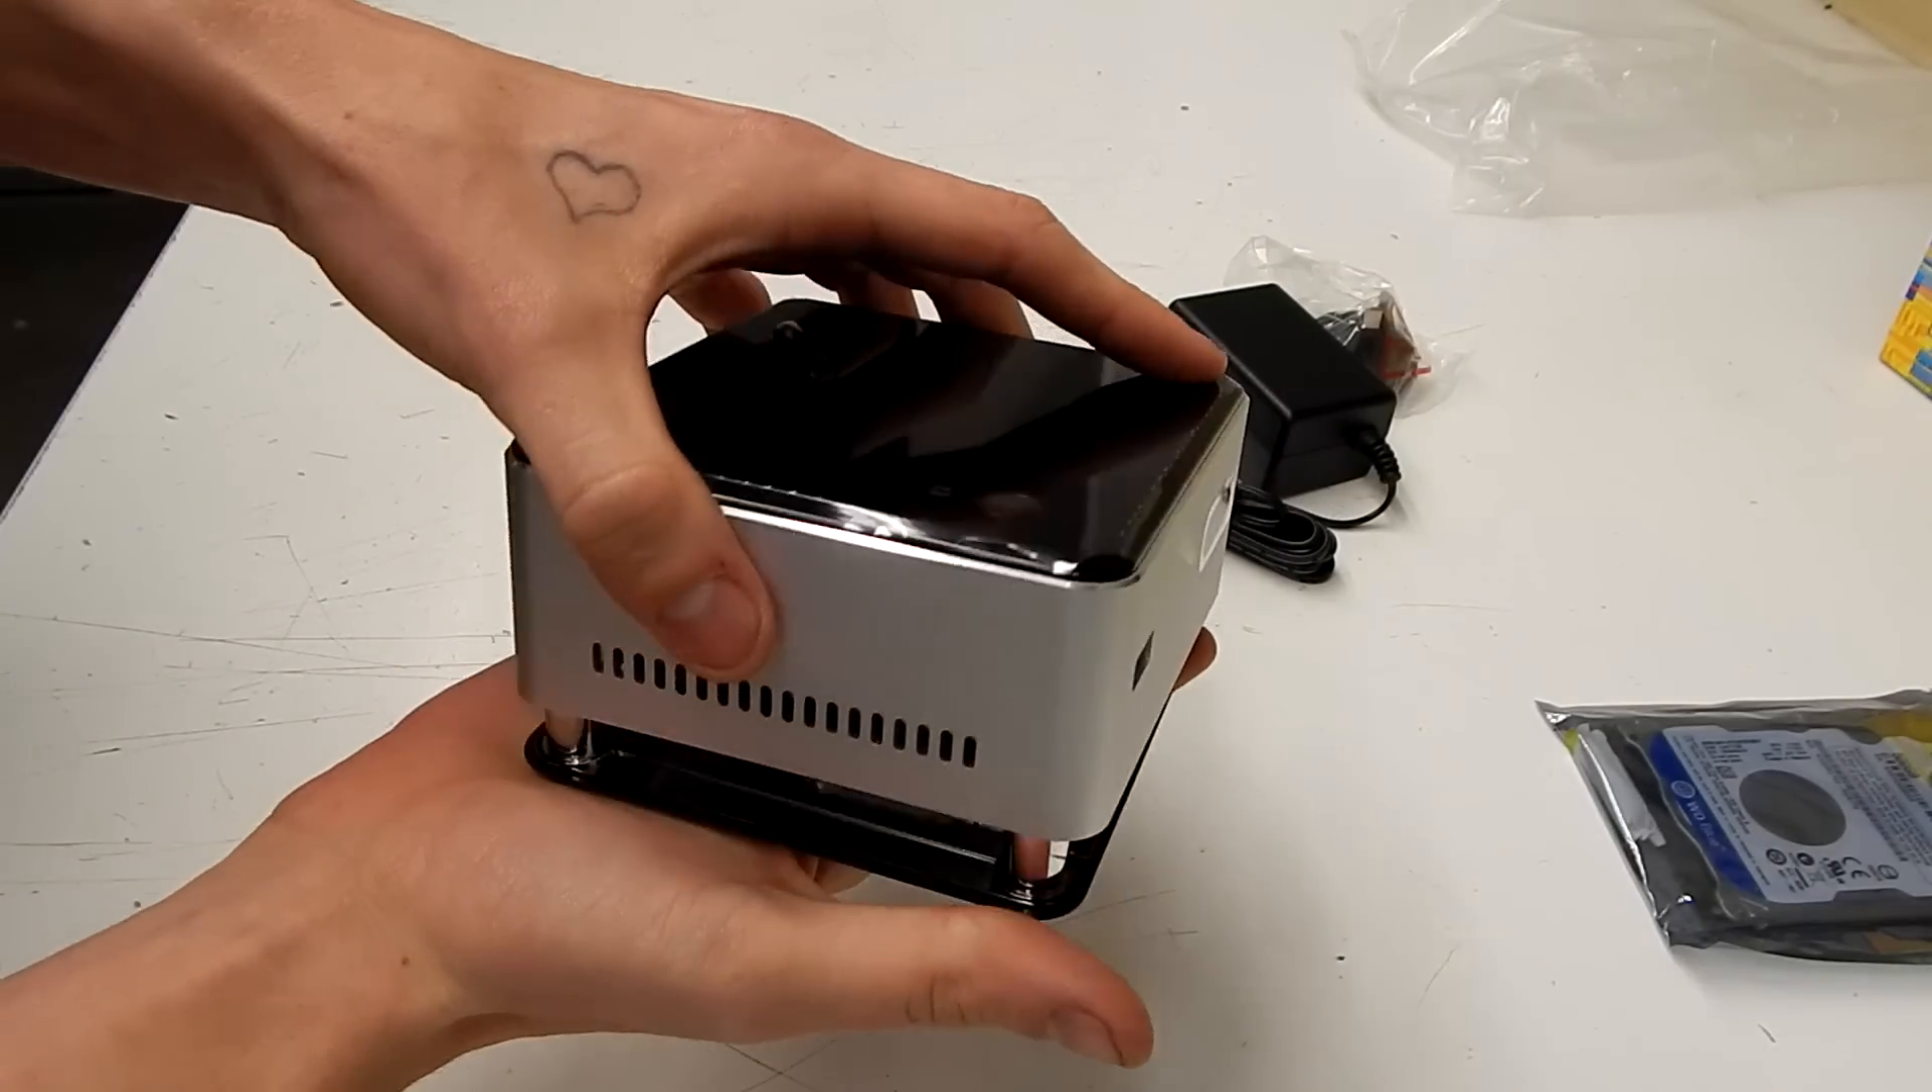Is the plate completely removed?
No.